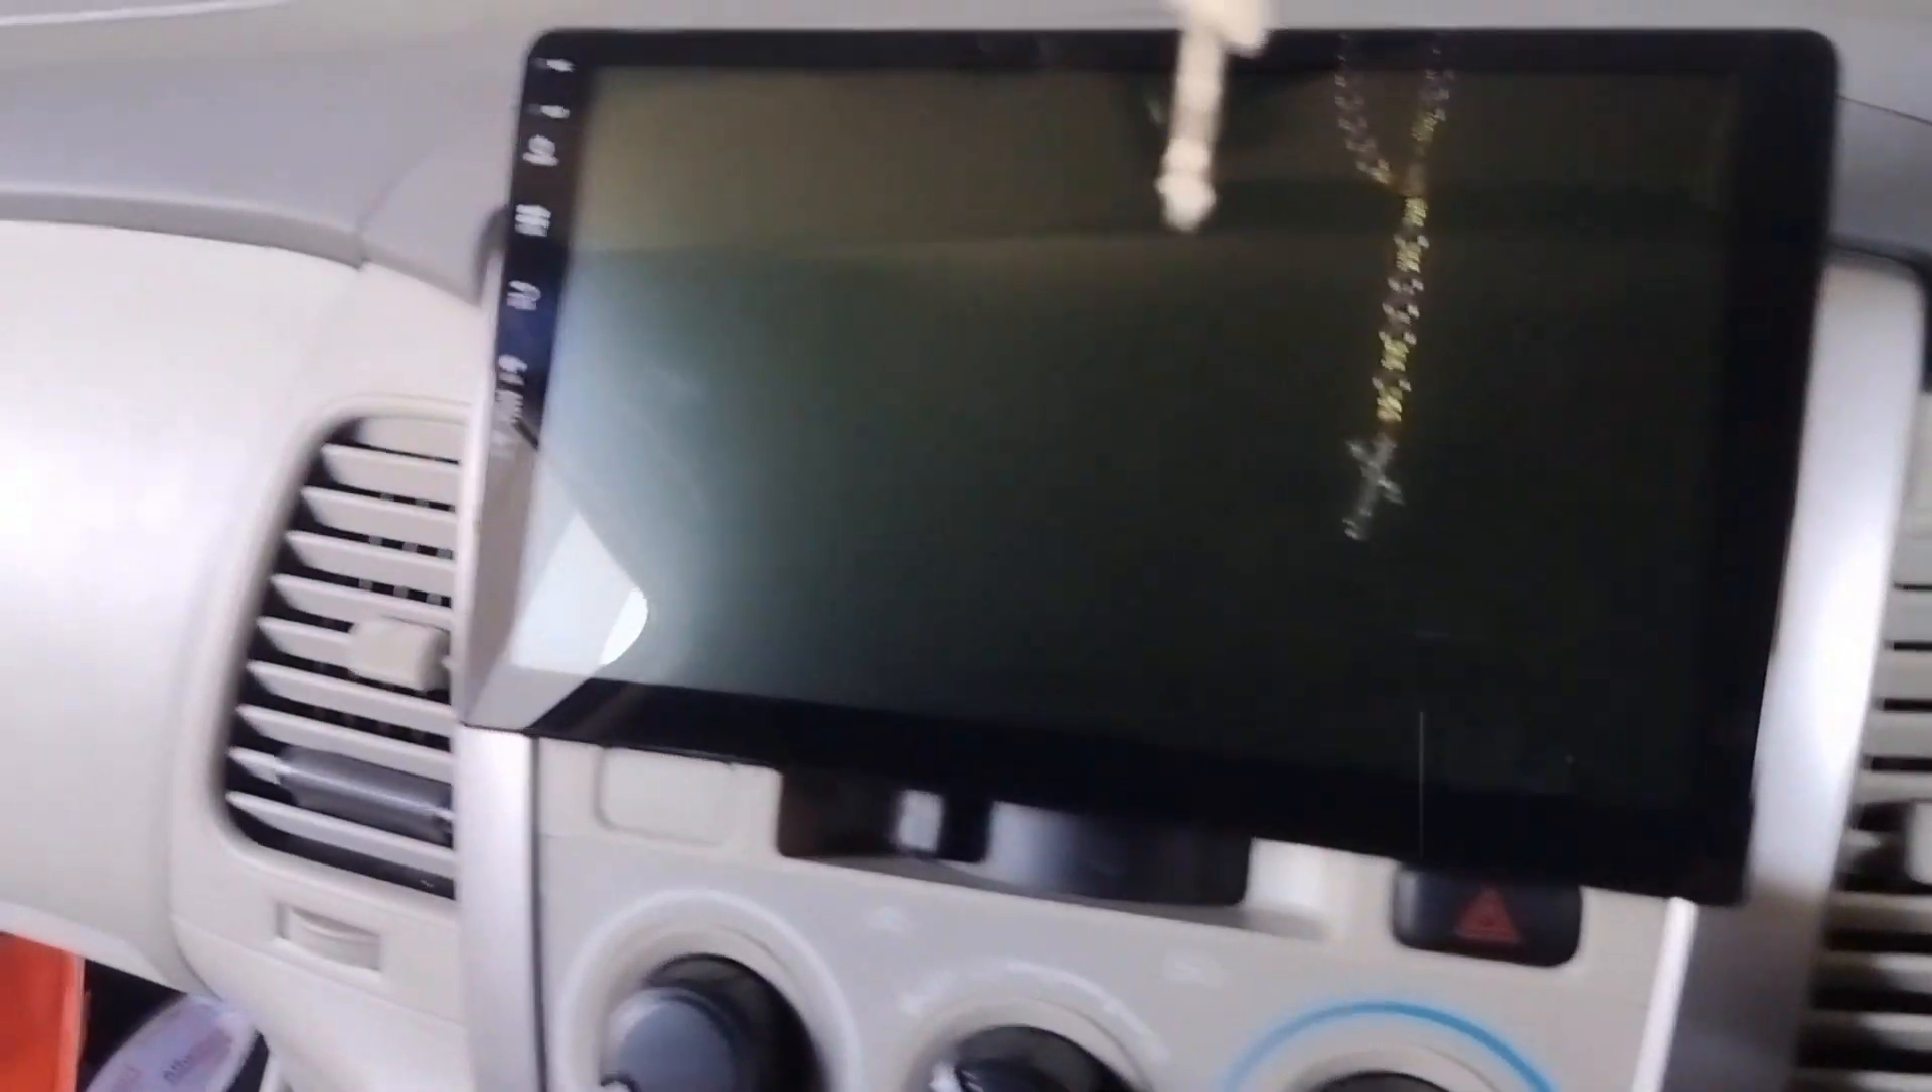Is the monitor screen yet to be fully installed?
No.